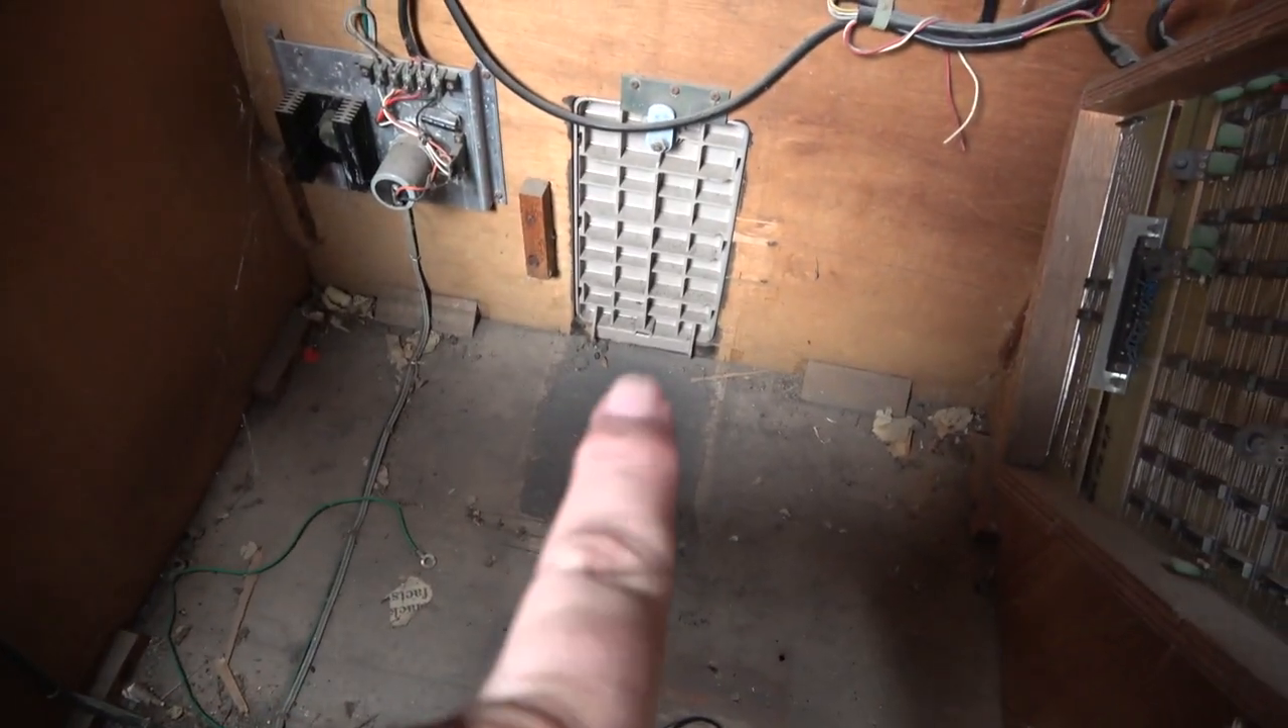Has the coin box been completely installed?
No.